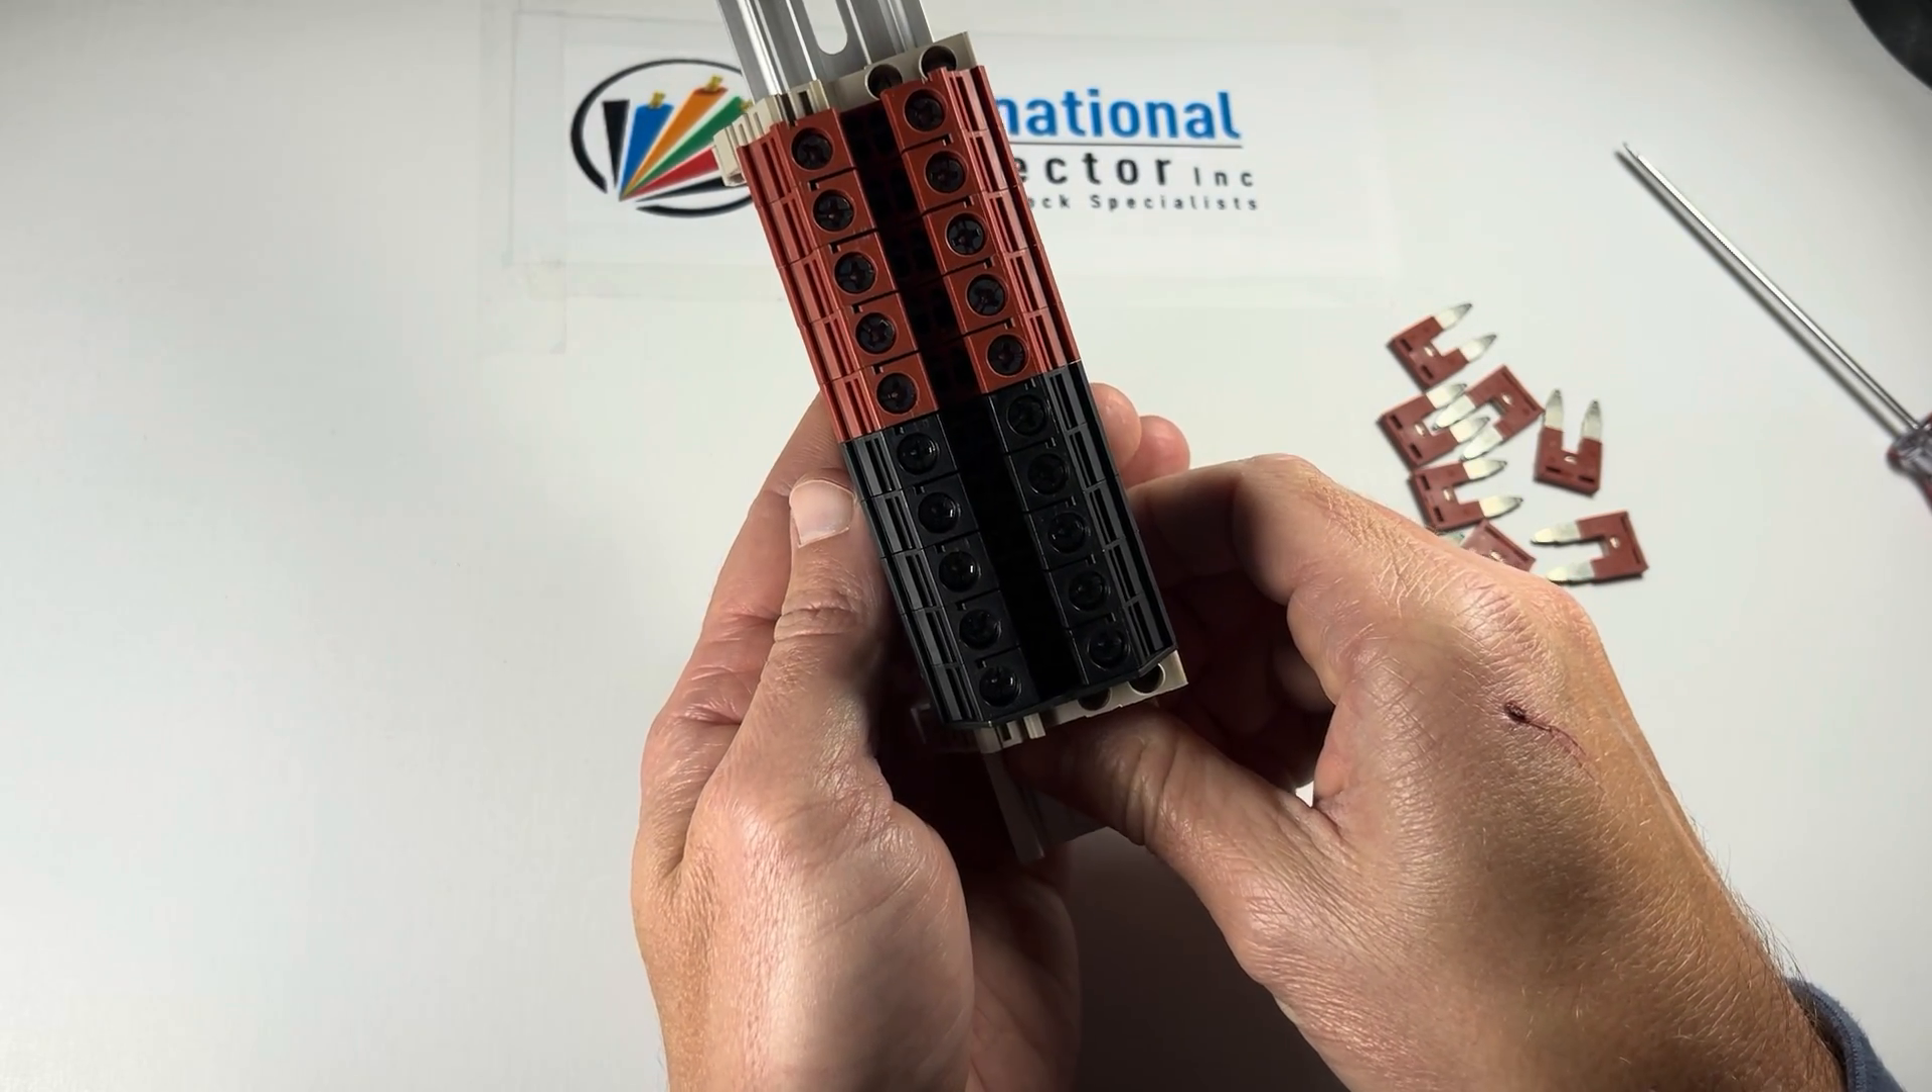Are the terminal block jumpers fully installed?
No.